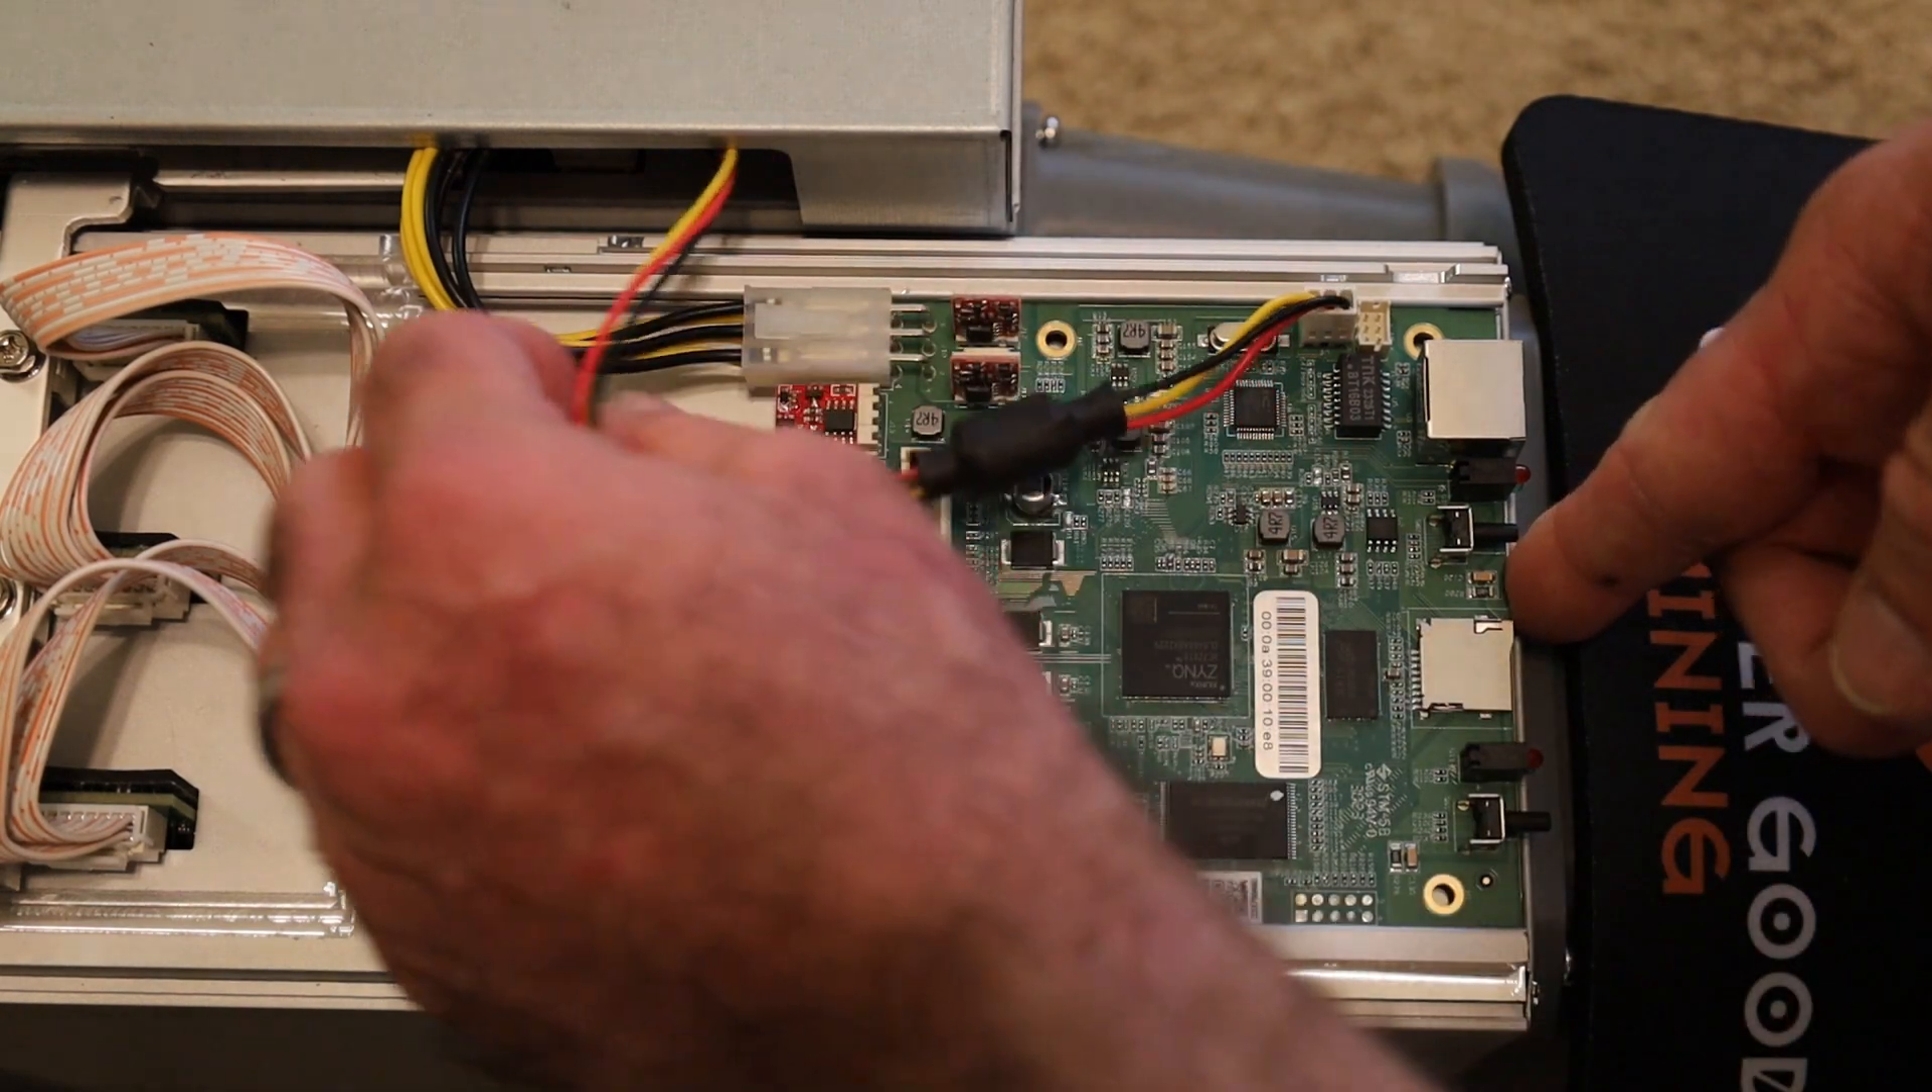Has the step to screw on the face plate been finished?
No.